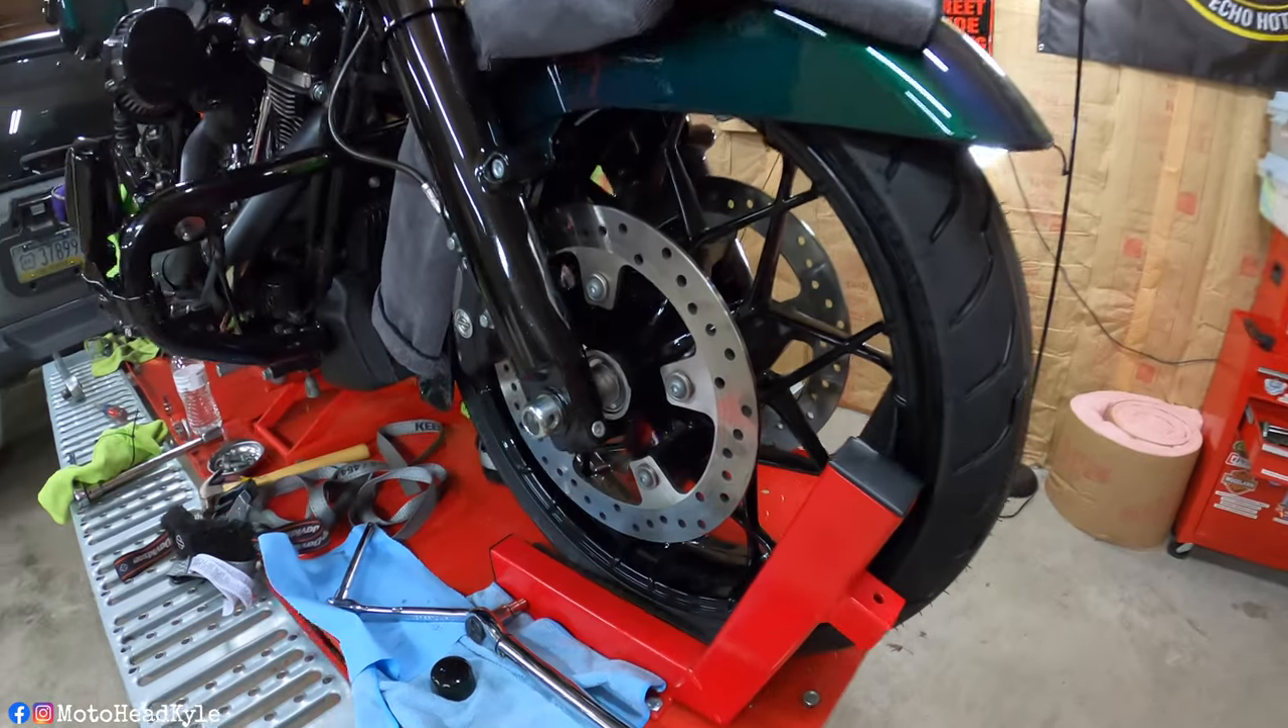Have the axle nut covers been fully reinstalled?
No.